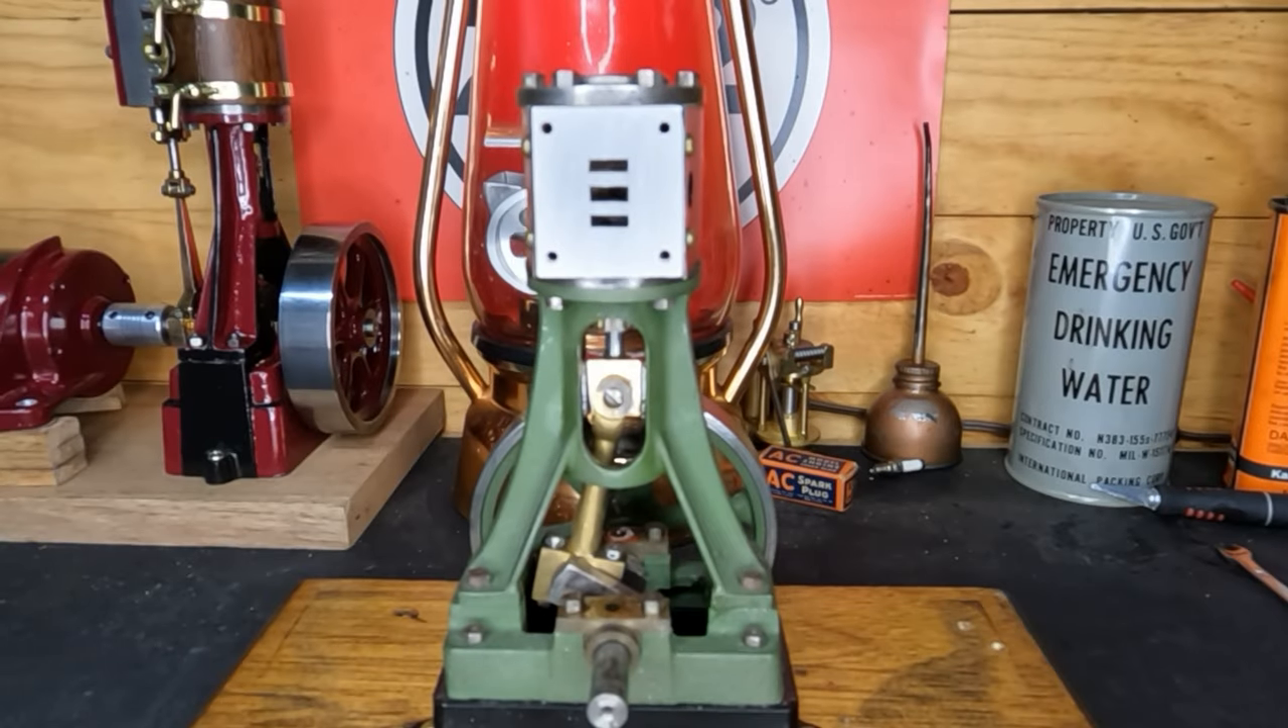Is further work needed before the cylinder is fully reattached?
No.